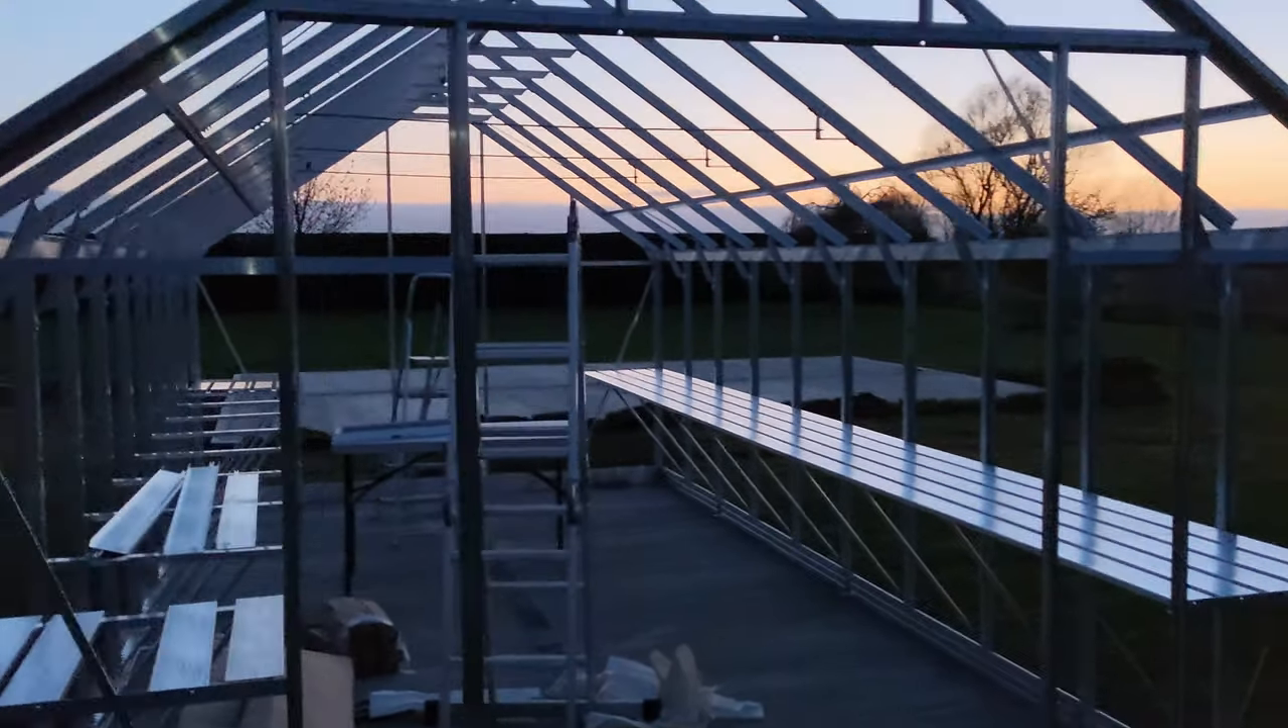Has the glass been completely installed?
No.